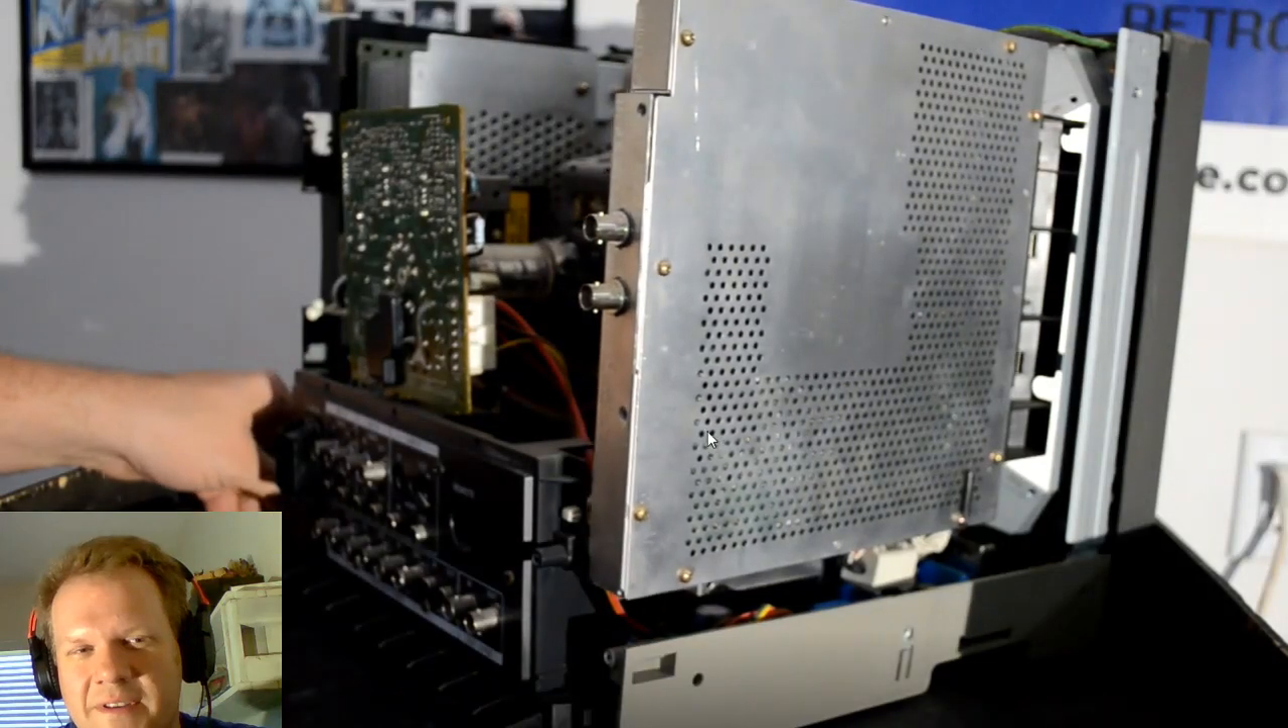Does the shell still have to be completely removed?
No.